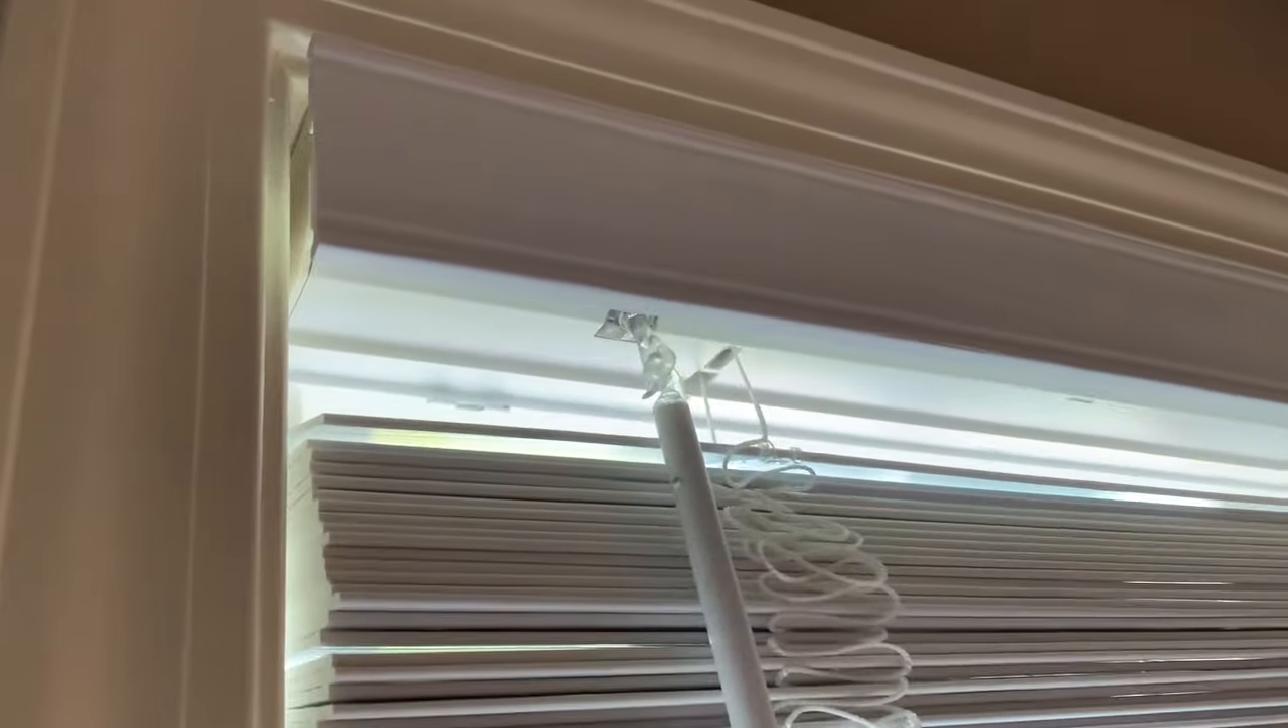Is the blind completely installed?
Yes.